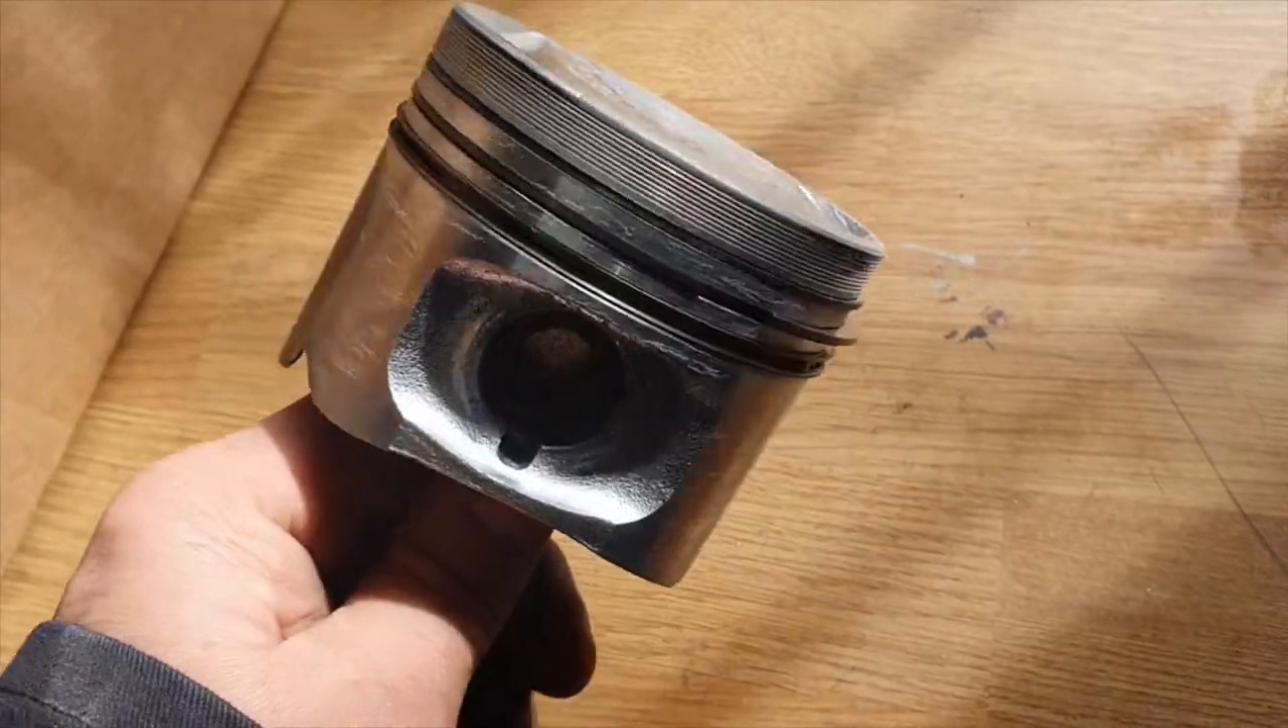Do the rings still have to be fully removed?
Yes.